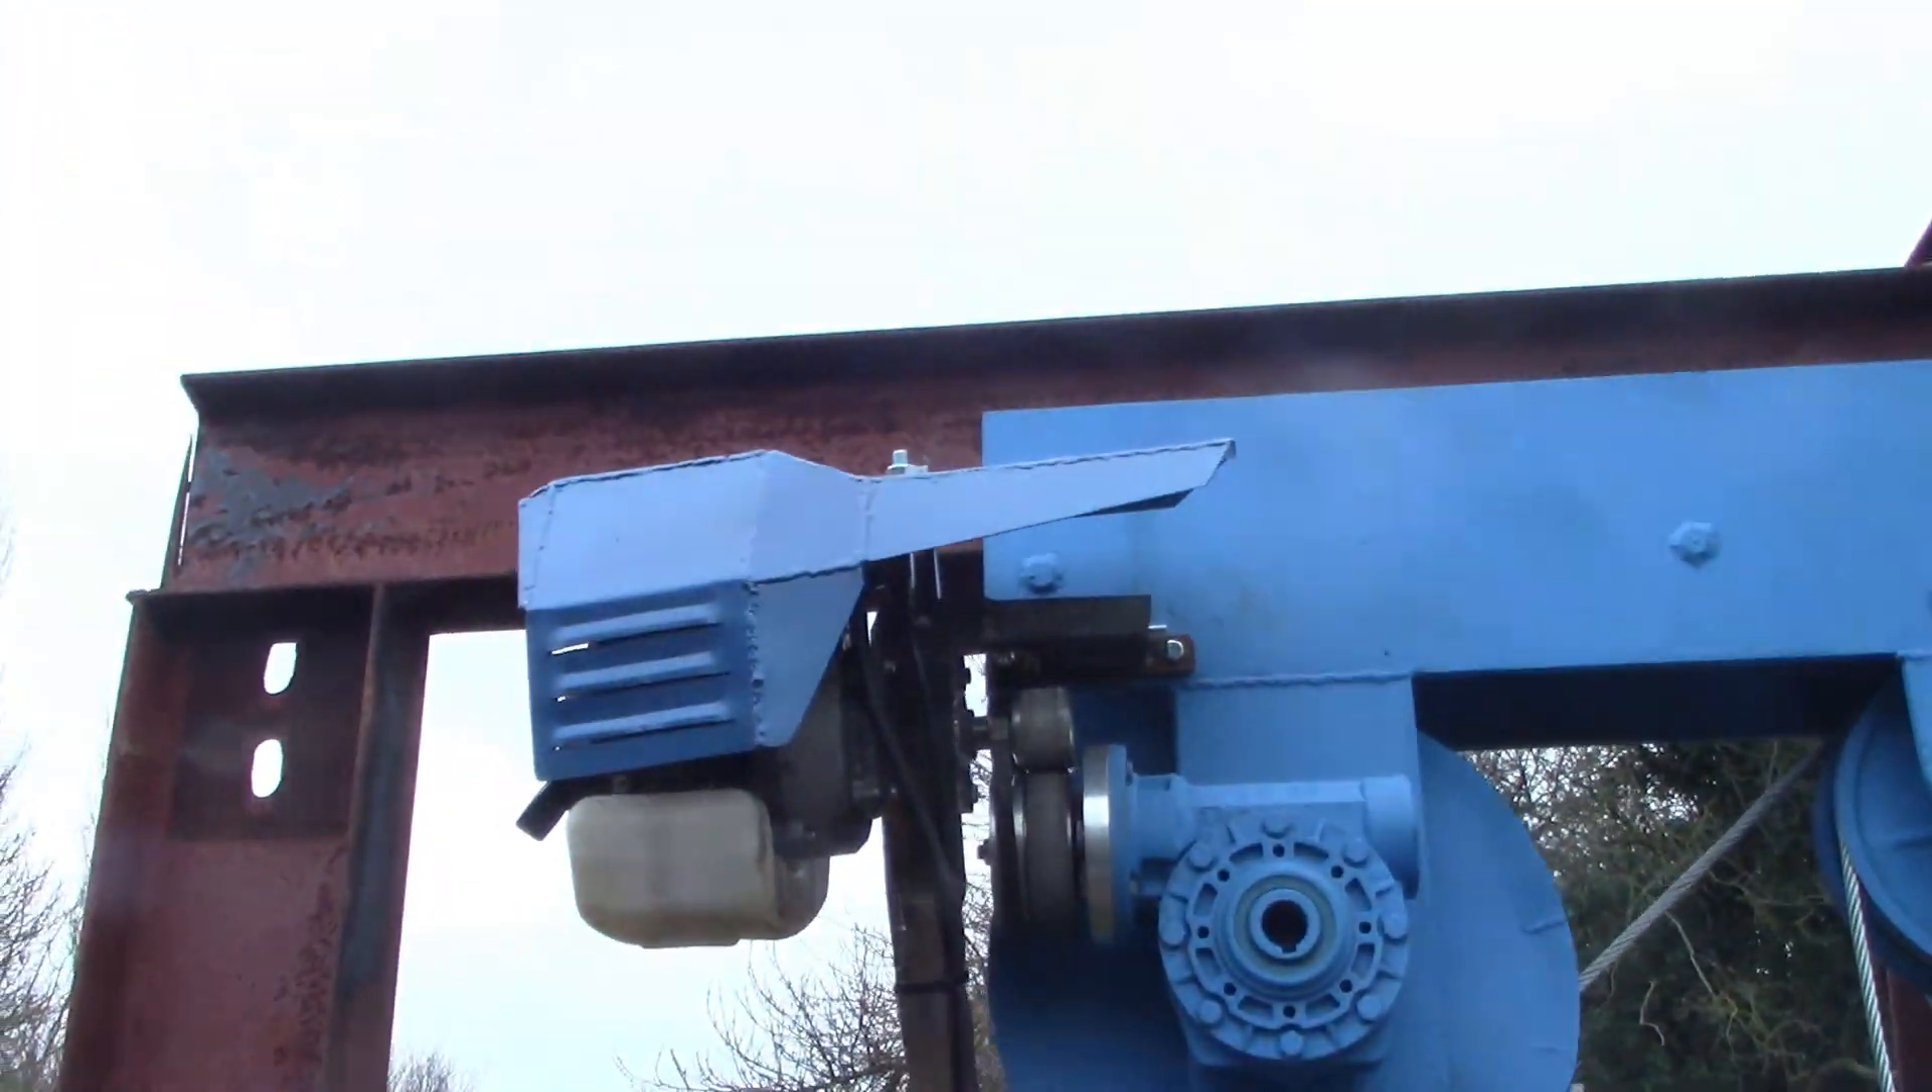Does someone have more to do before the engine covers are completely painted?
No.